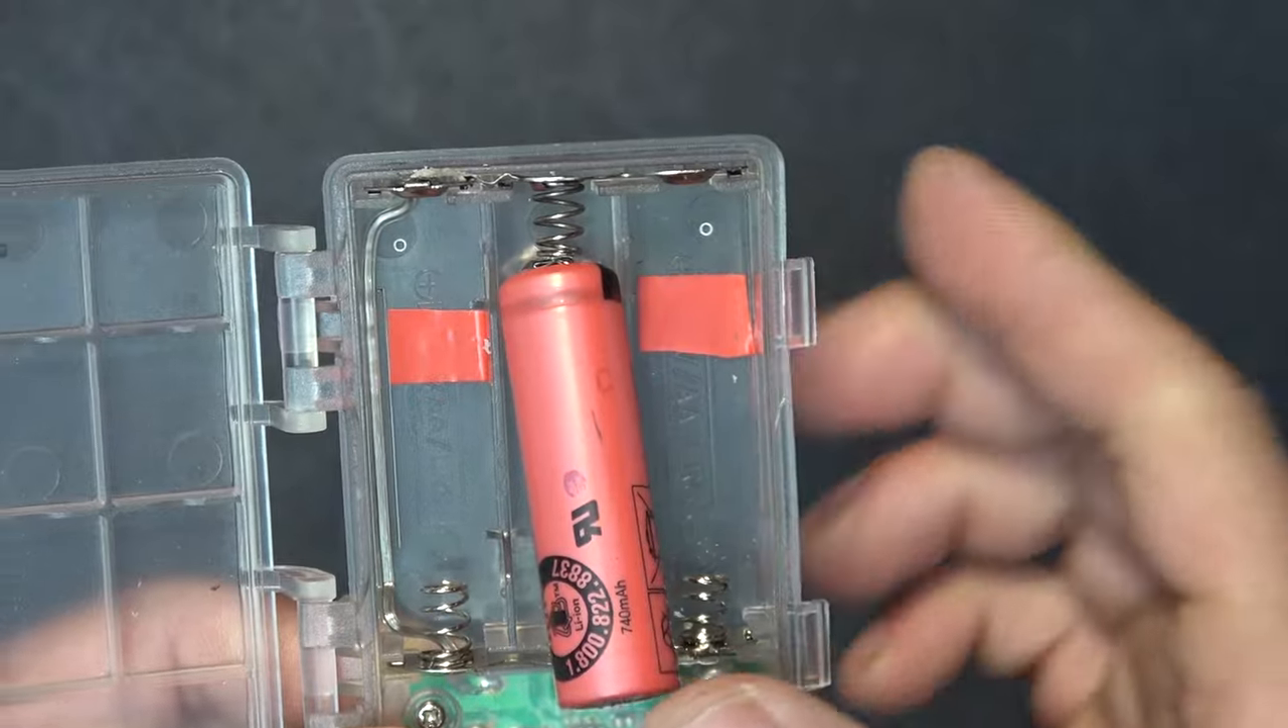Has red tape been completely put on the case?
Yes.